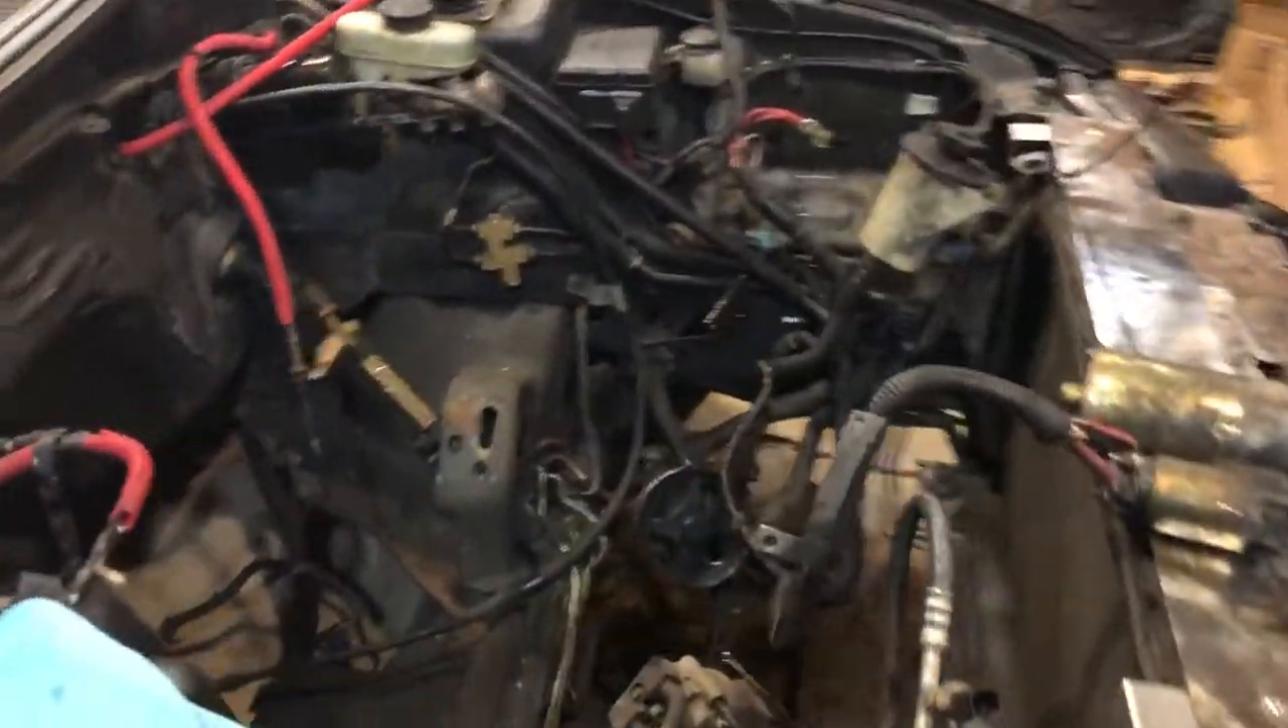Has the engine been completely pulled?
Yes.